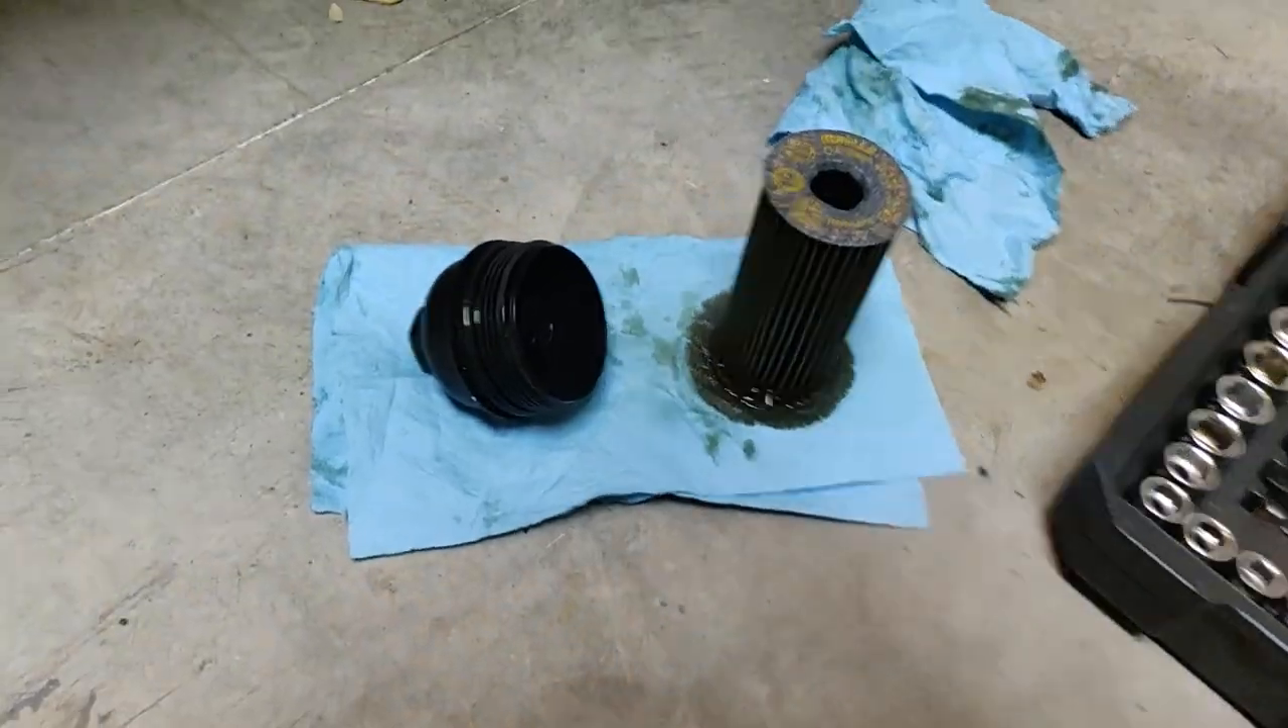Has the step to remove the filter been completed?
Yes.